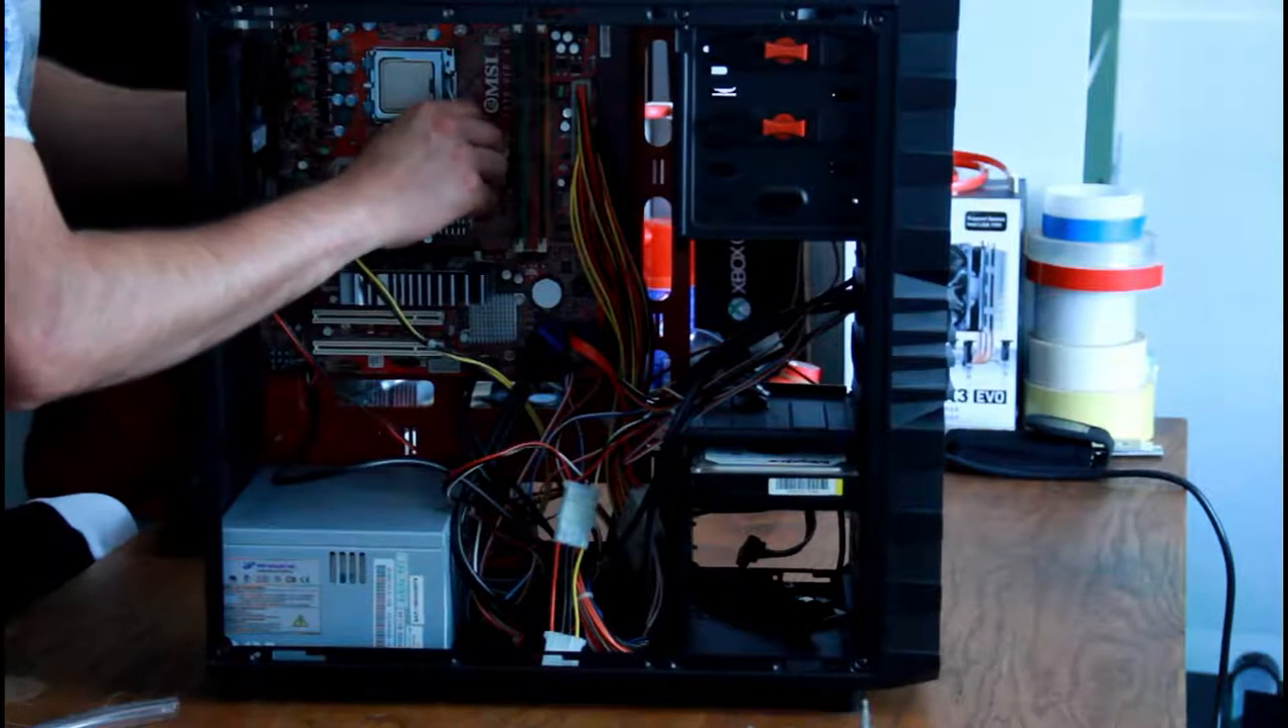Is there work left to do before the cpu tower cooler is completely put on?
Yes.